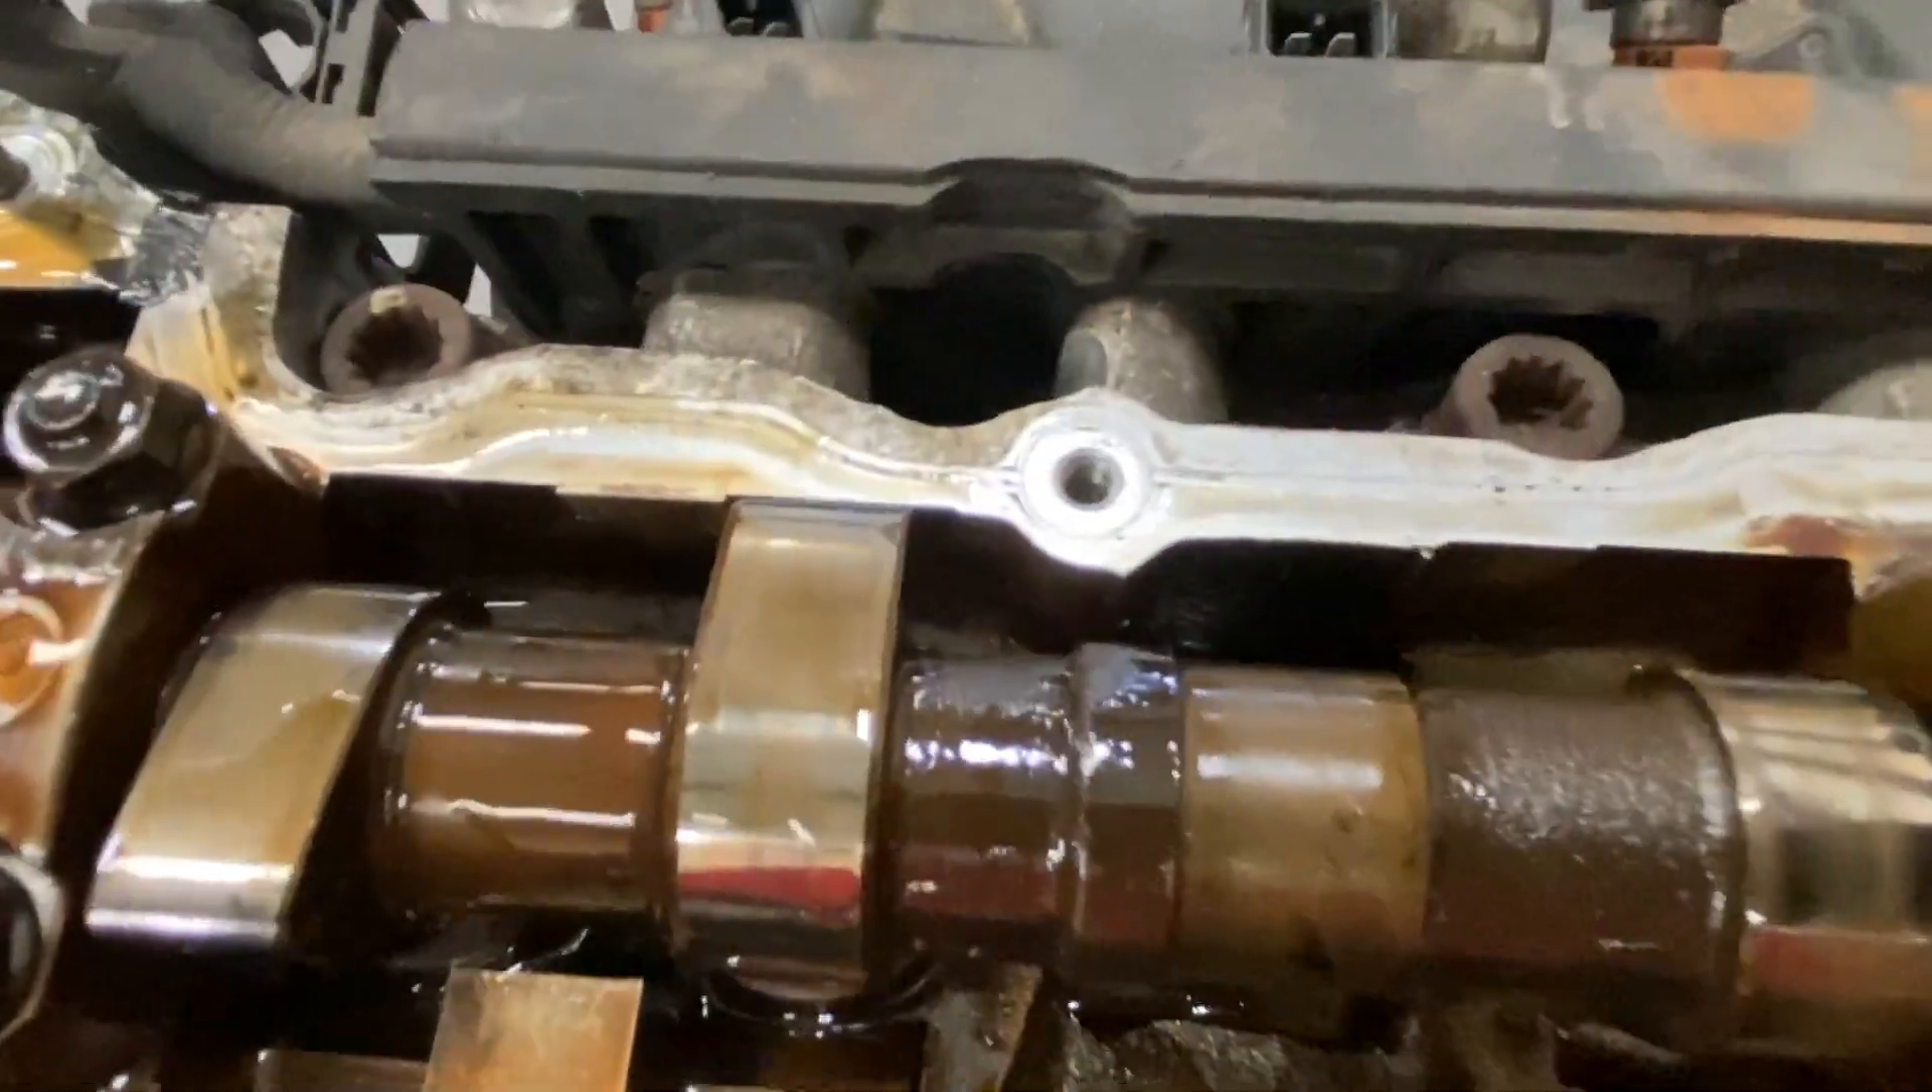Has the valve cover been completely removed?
Yes.